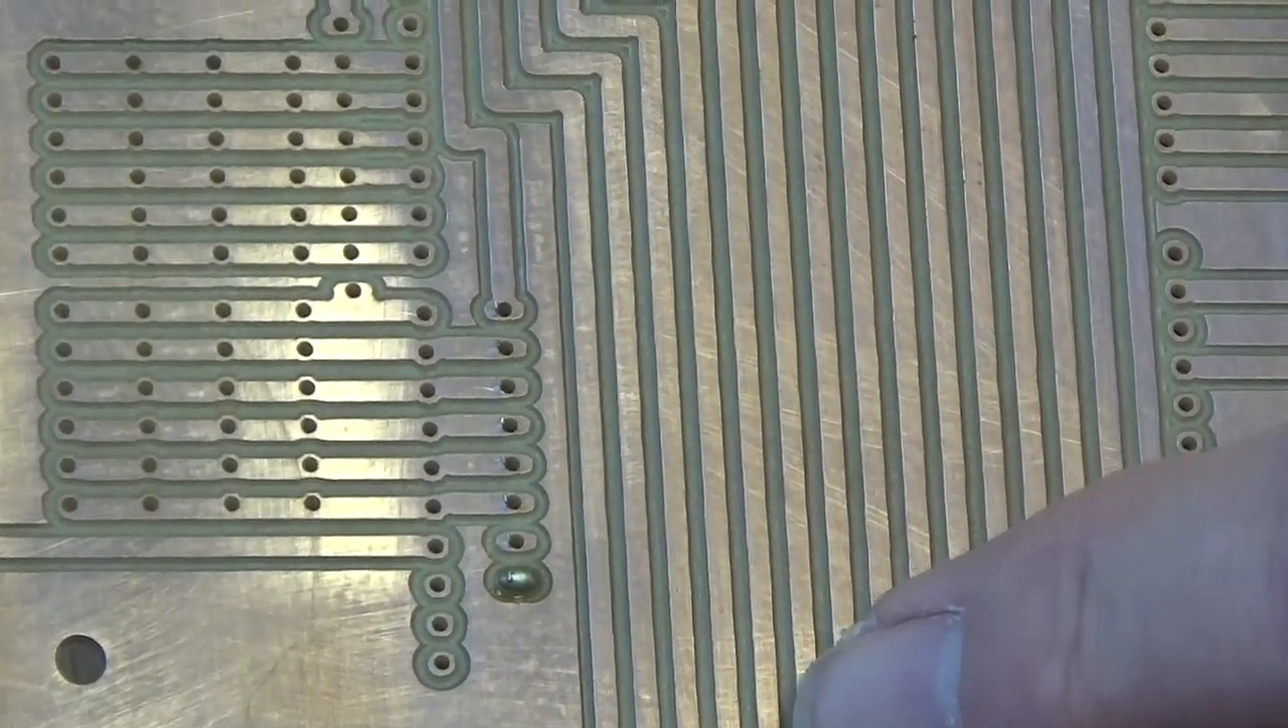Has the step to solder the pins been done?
No.